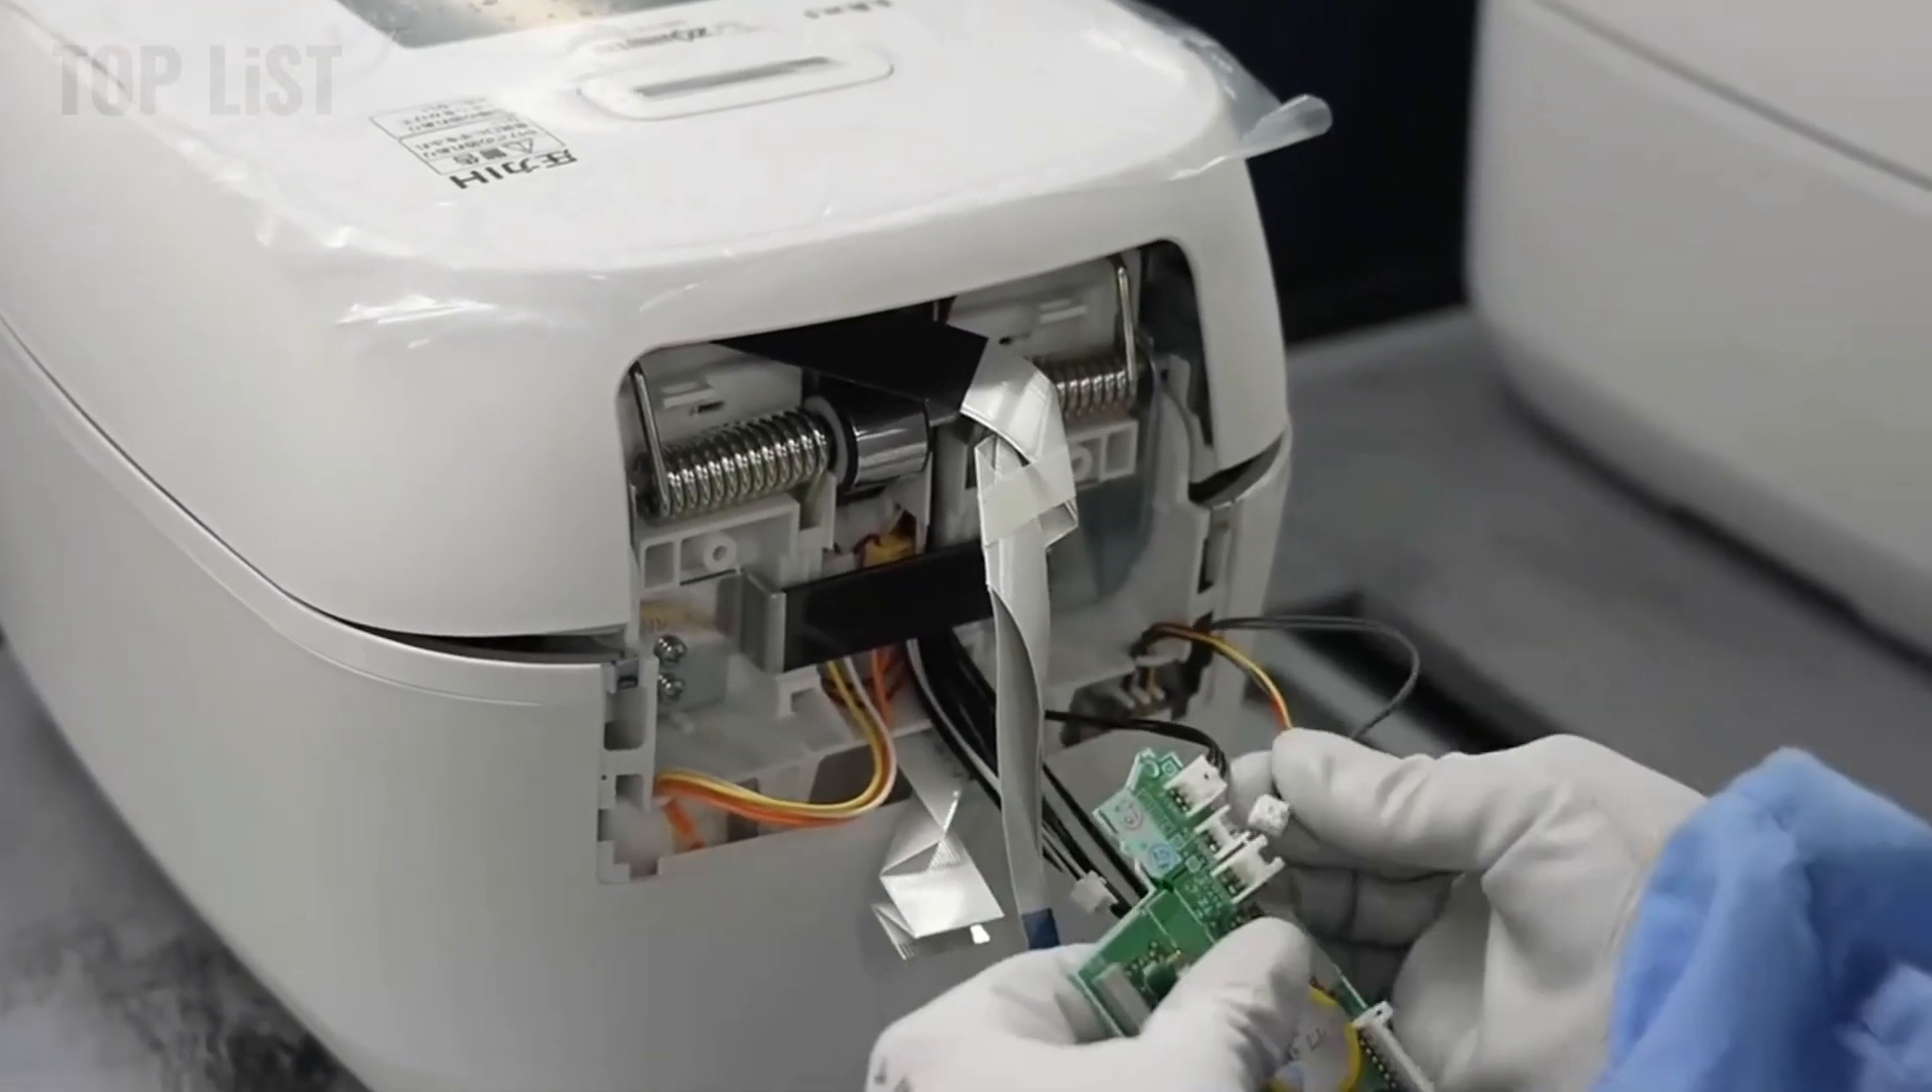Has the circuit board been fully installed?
No.